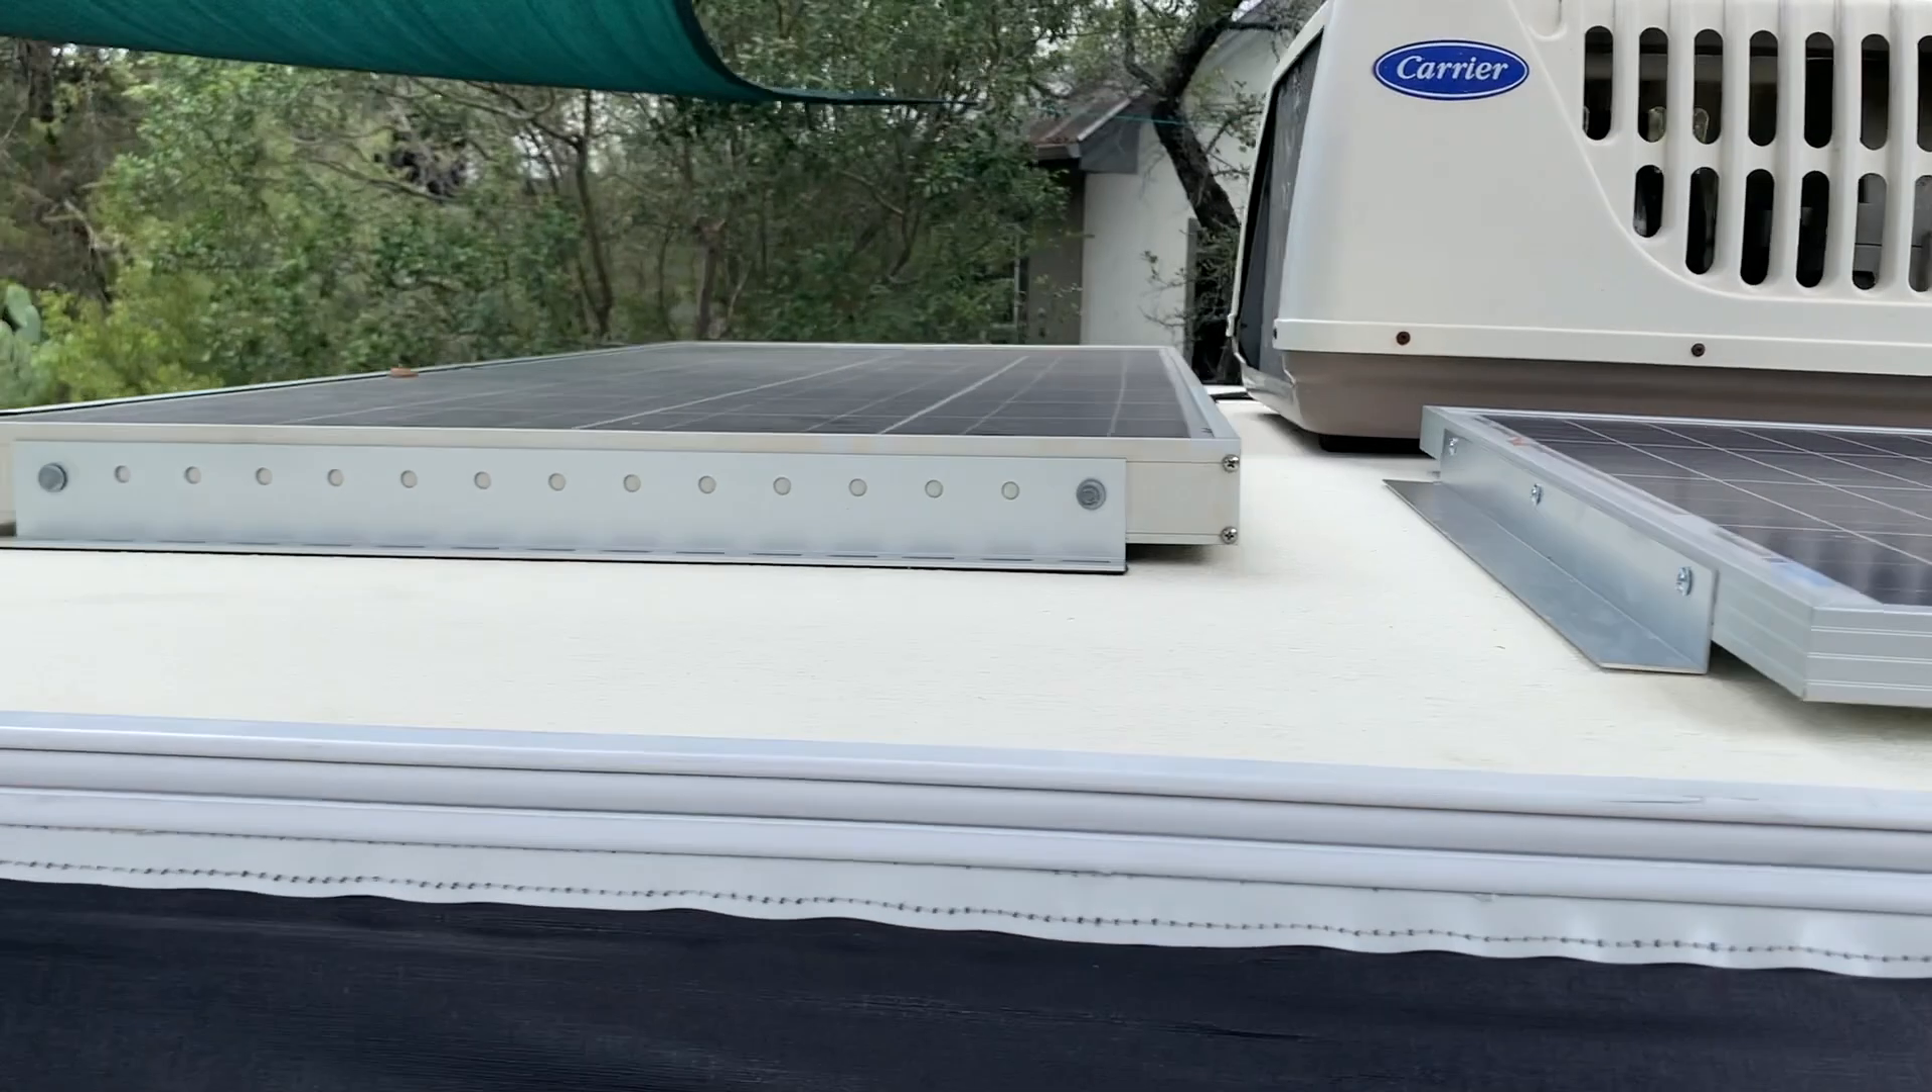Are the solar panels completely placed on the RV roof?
Yes.